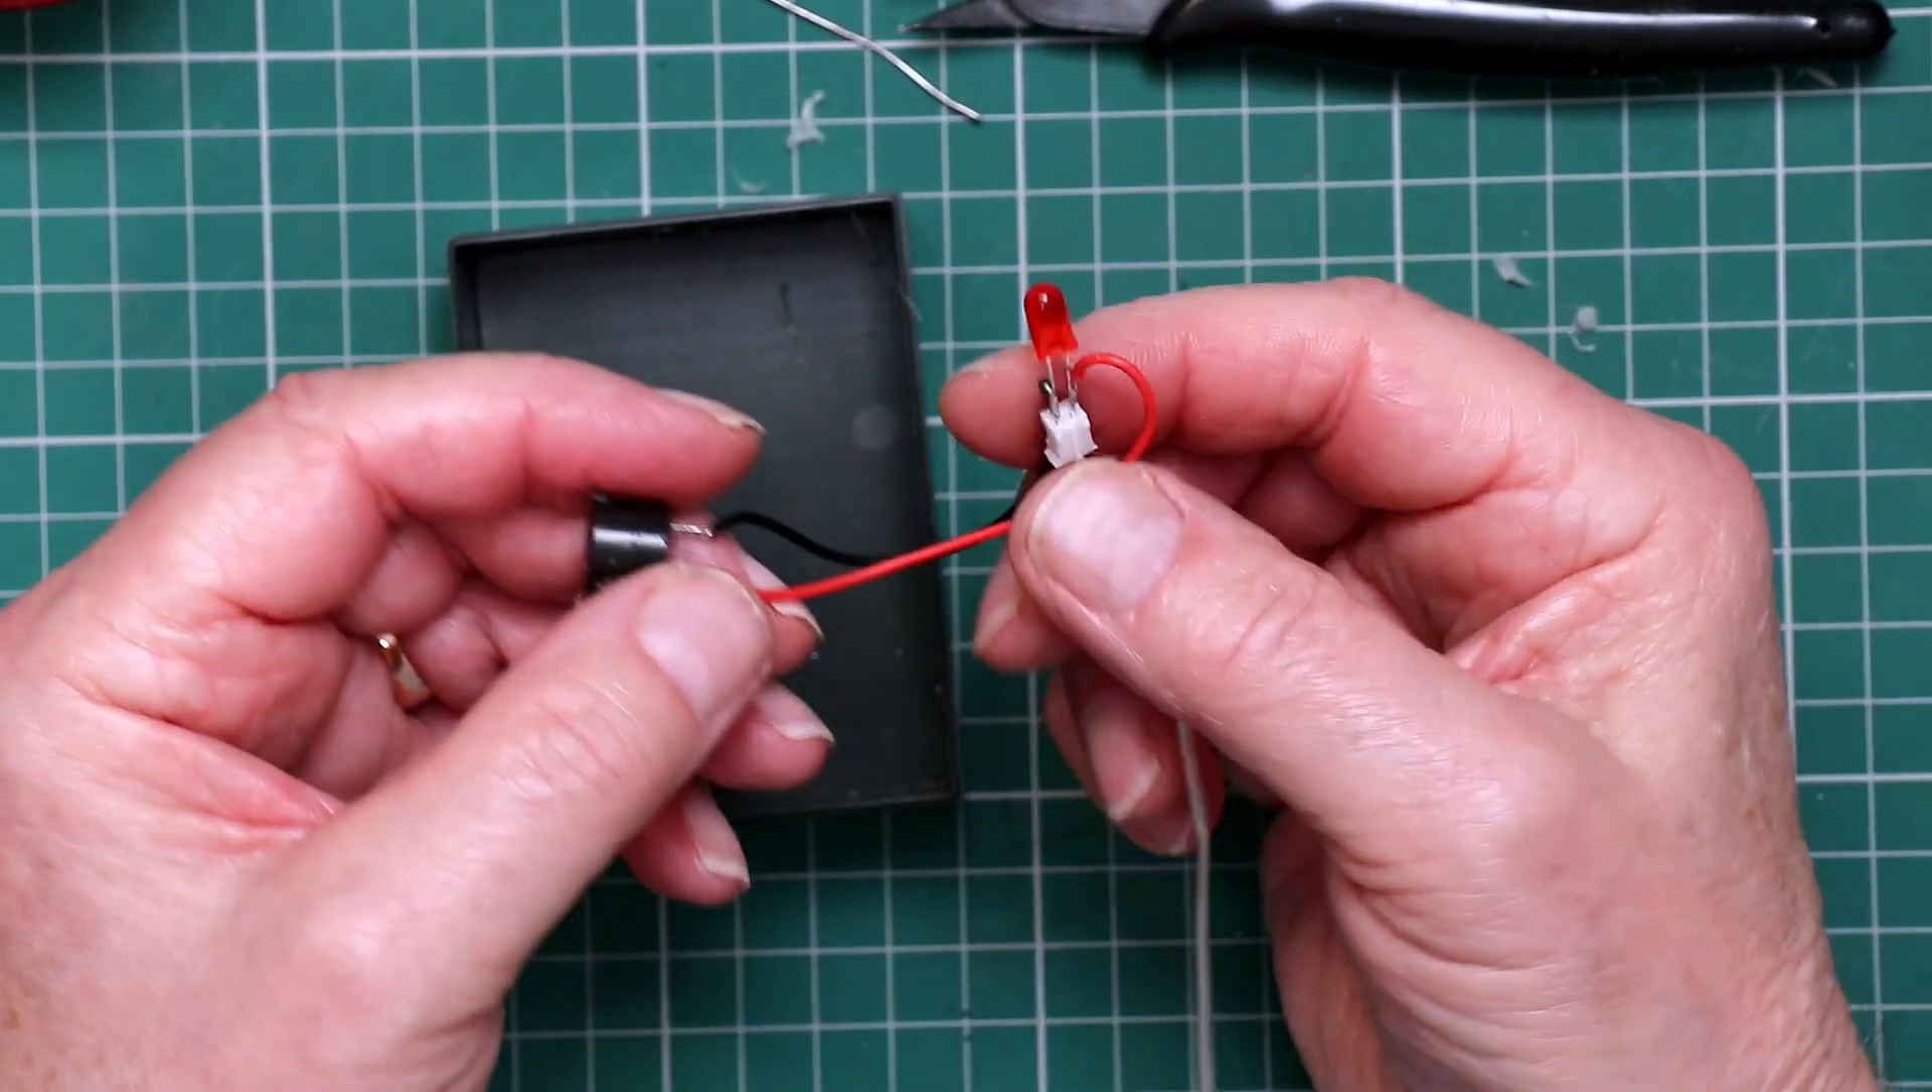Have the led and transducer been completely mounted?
No.